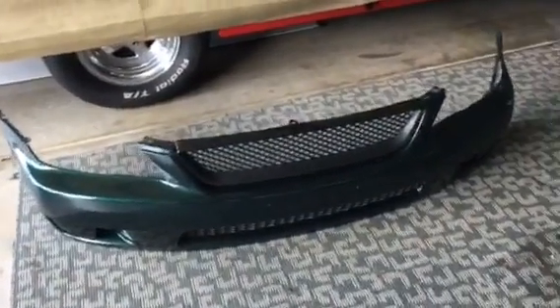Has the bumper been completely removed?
Yes.